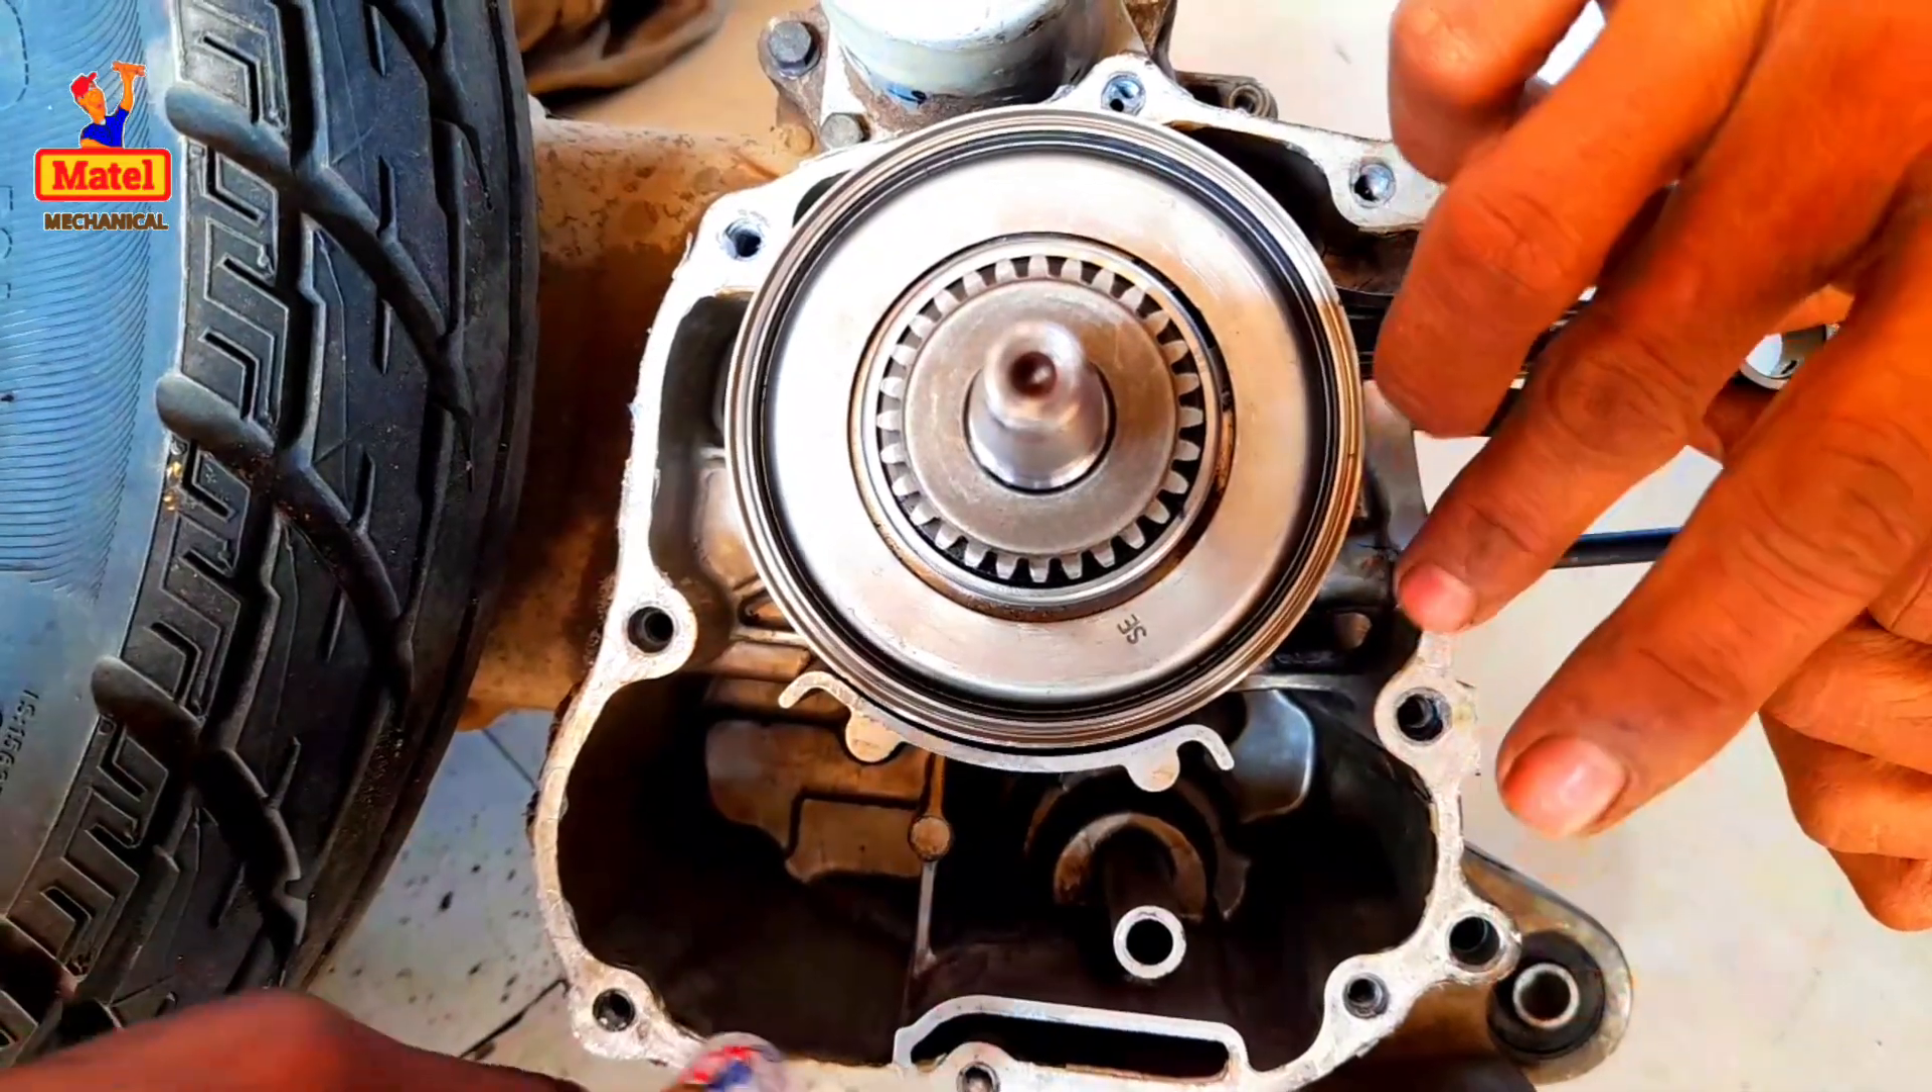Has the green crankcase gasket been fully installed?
No.